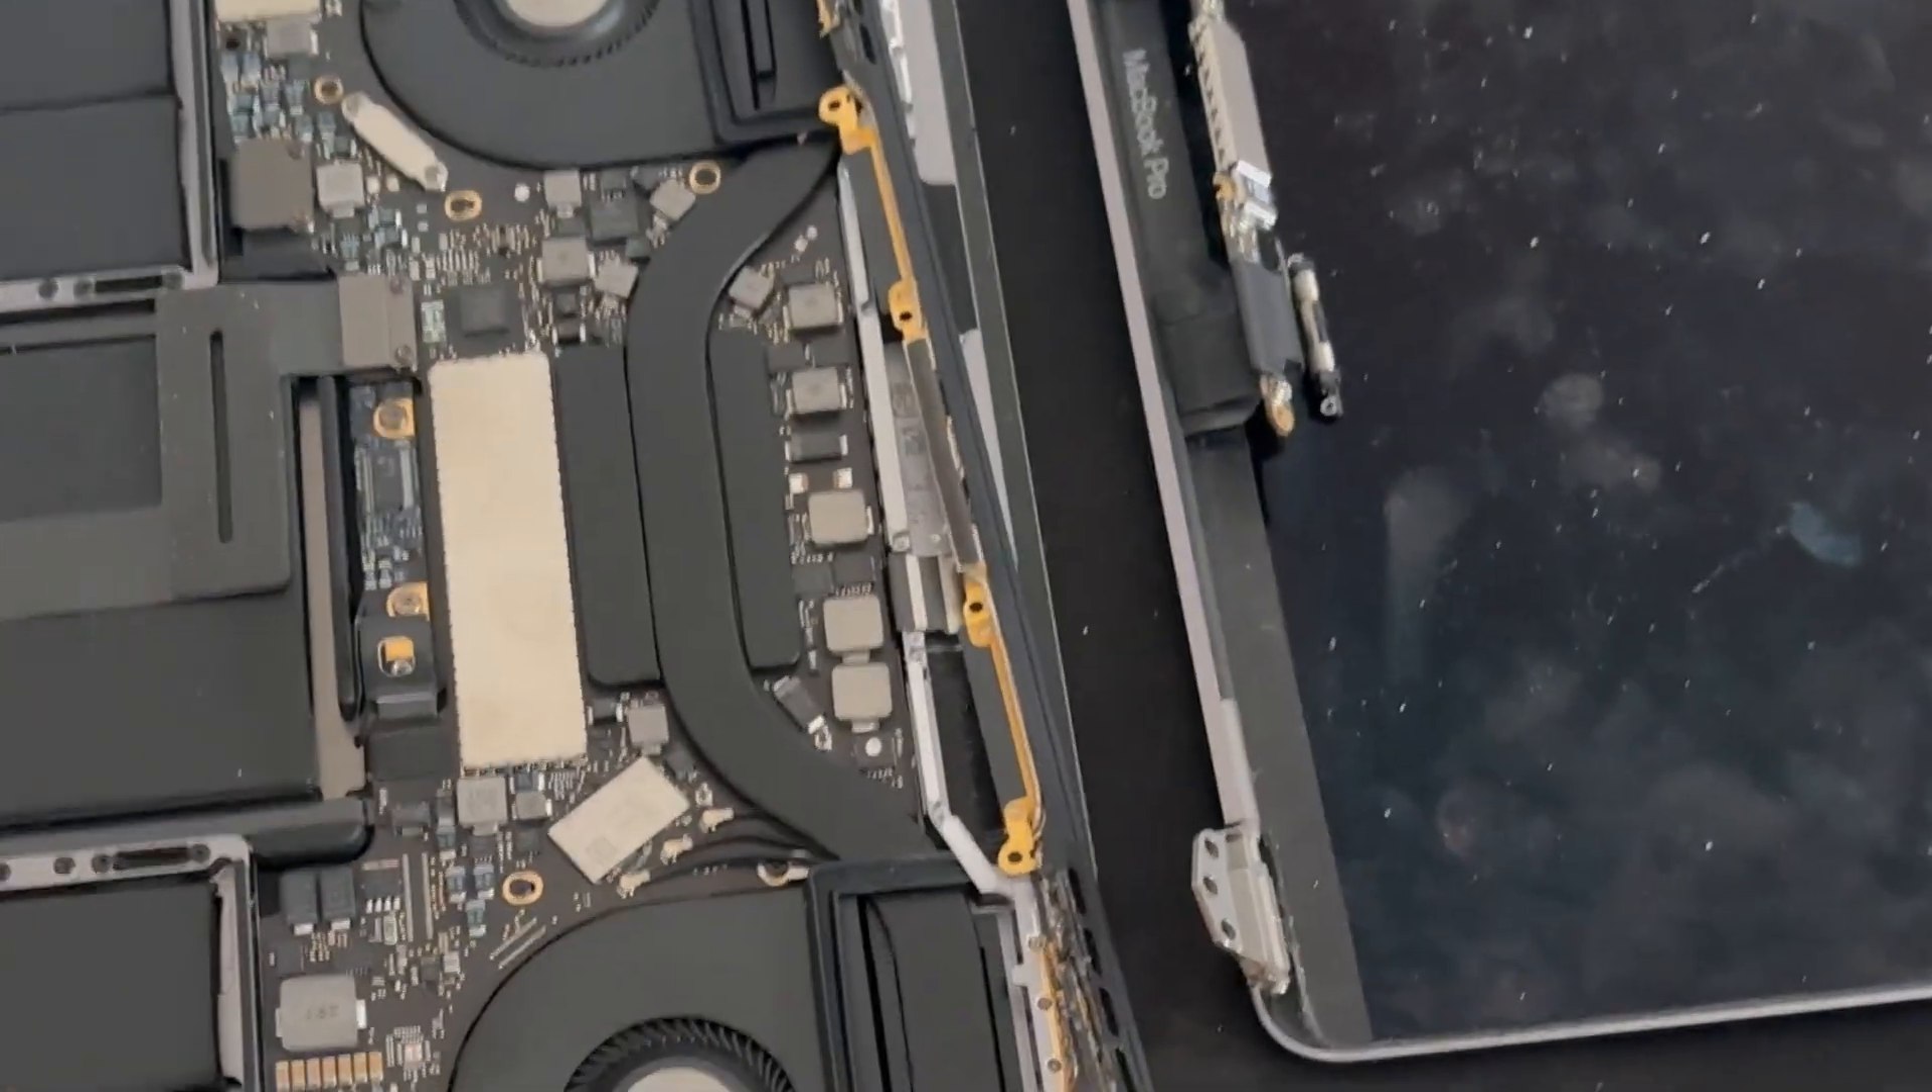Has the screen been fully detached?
Yes.